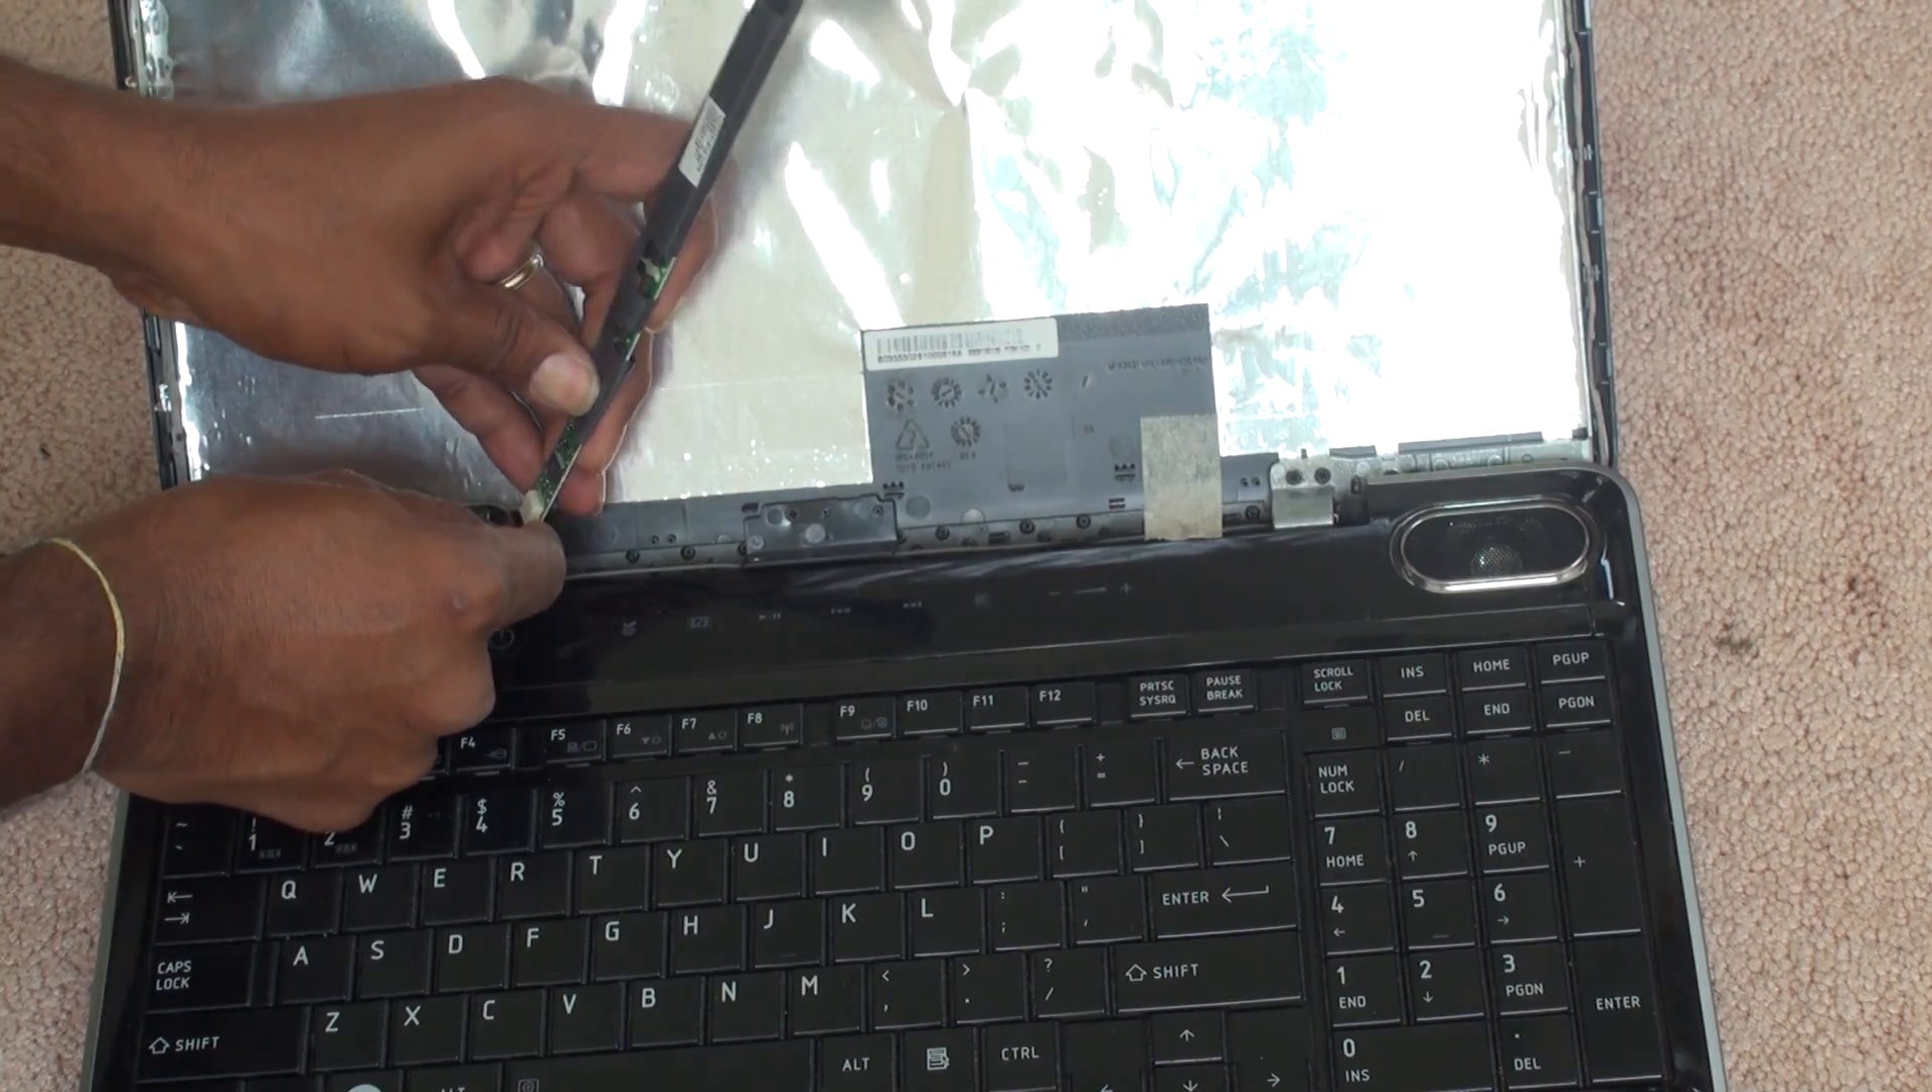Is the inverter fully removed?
No.